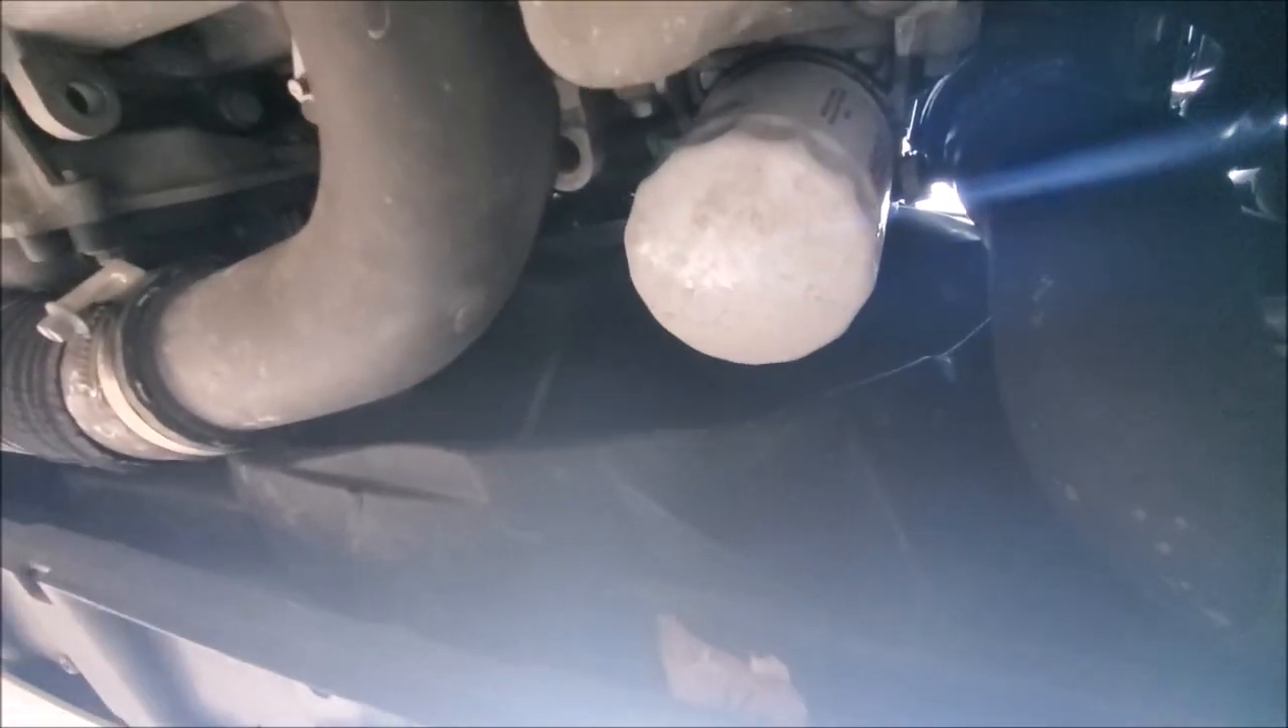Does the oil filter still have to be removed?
Yes.